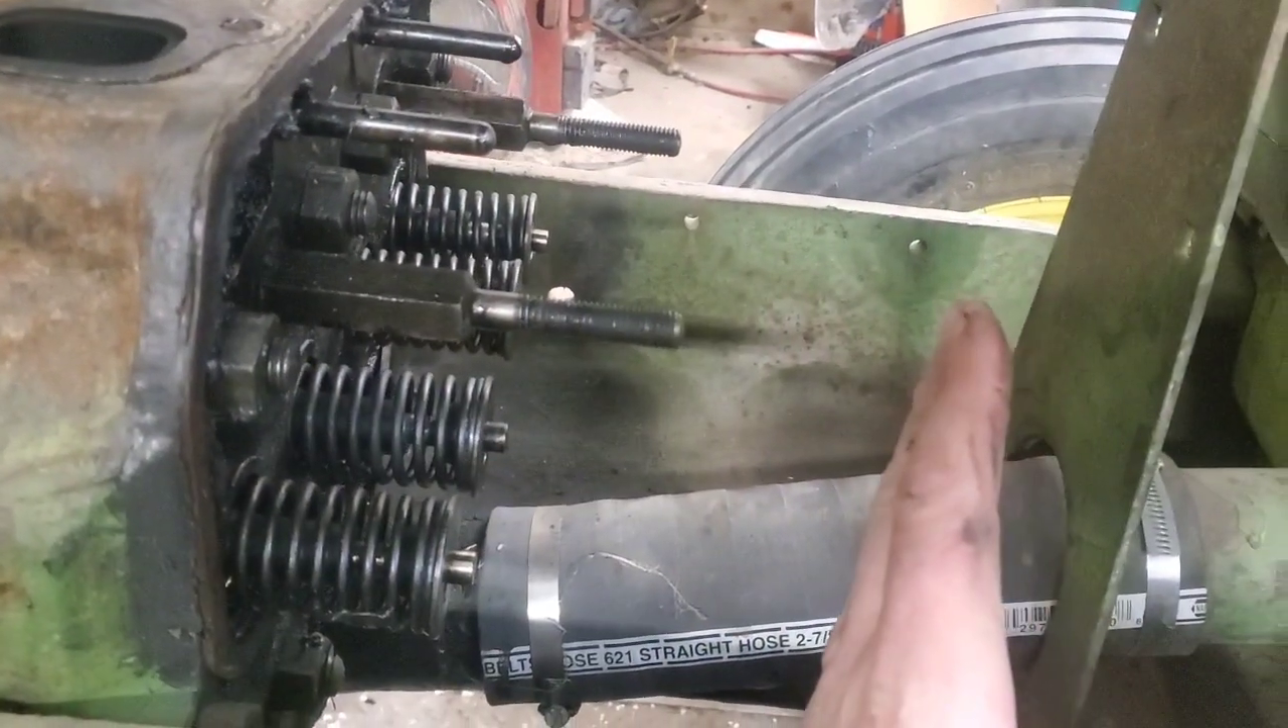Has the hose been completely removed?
No.